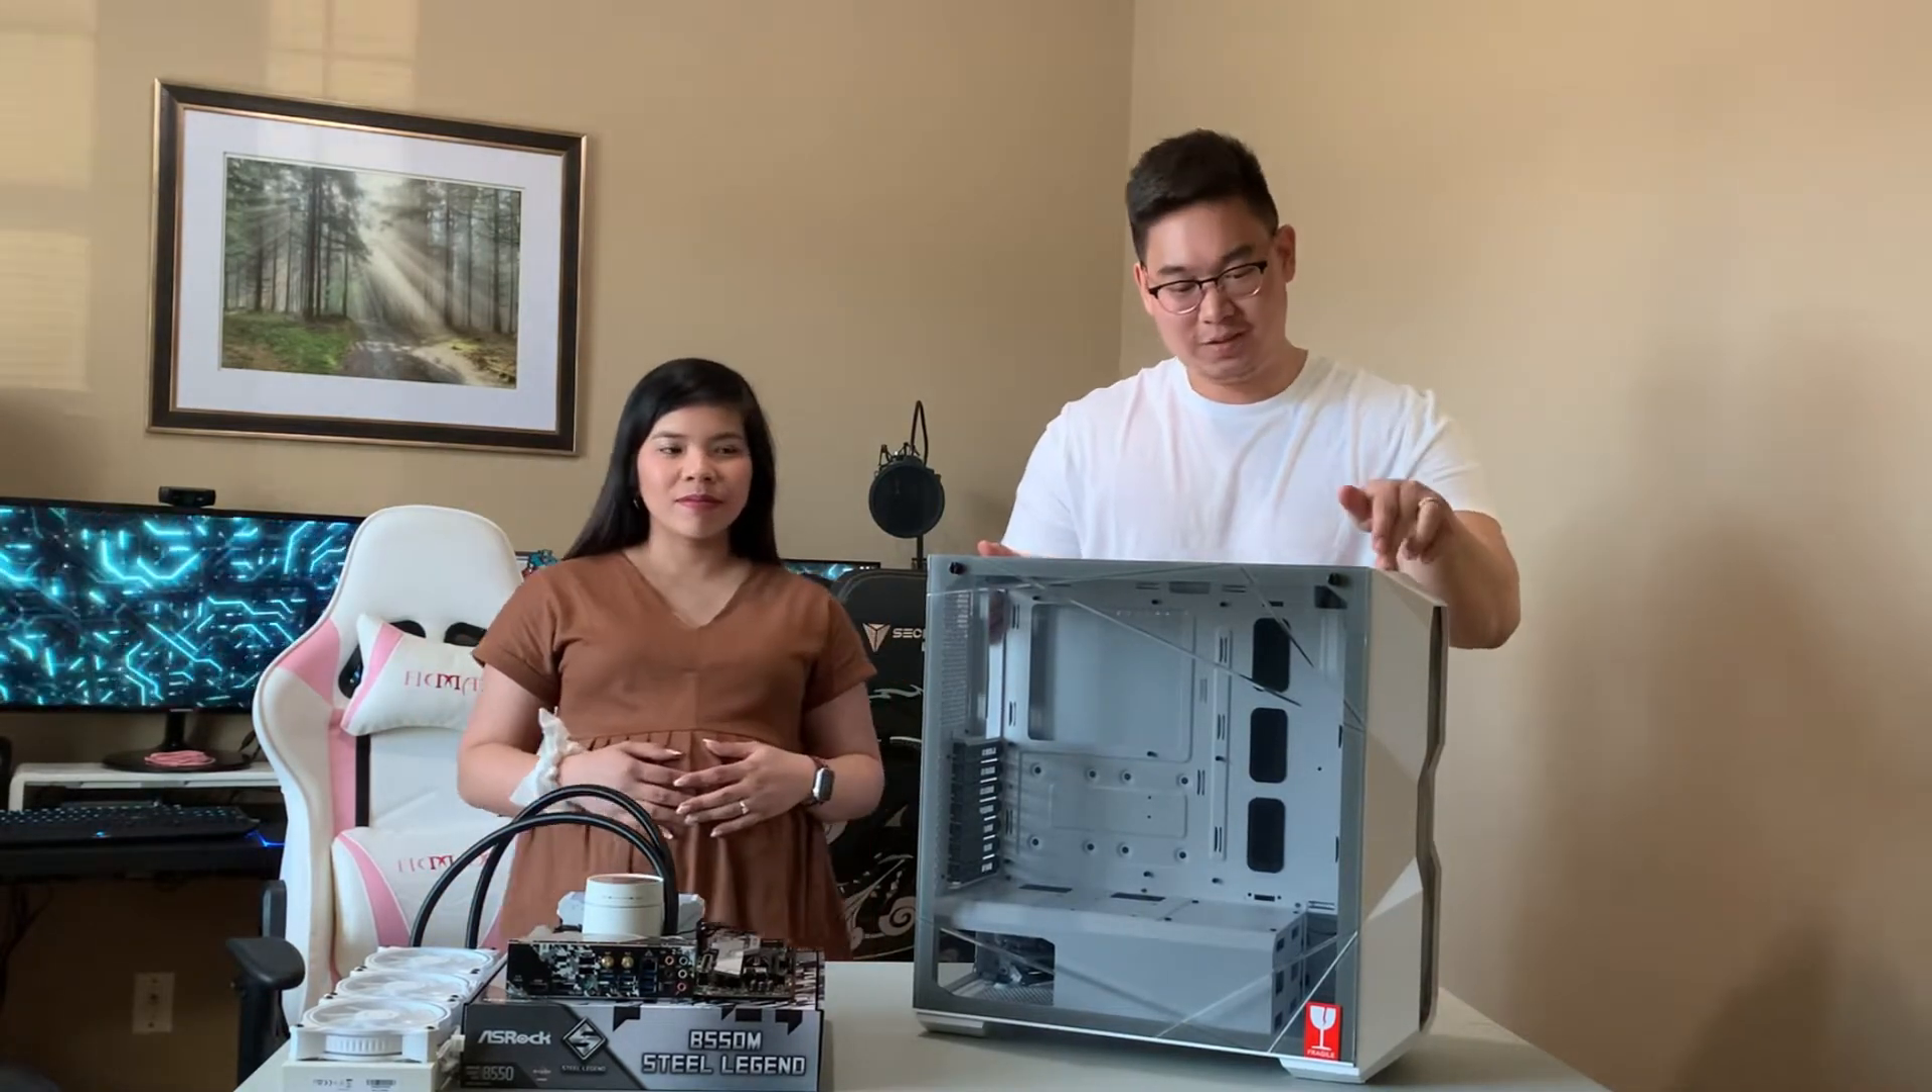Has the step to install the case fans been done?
No.